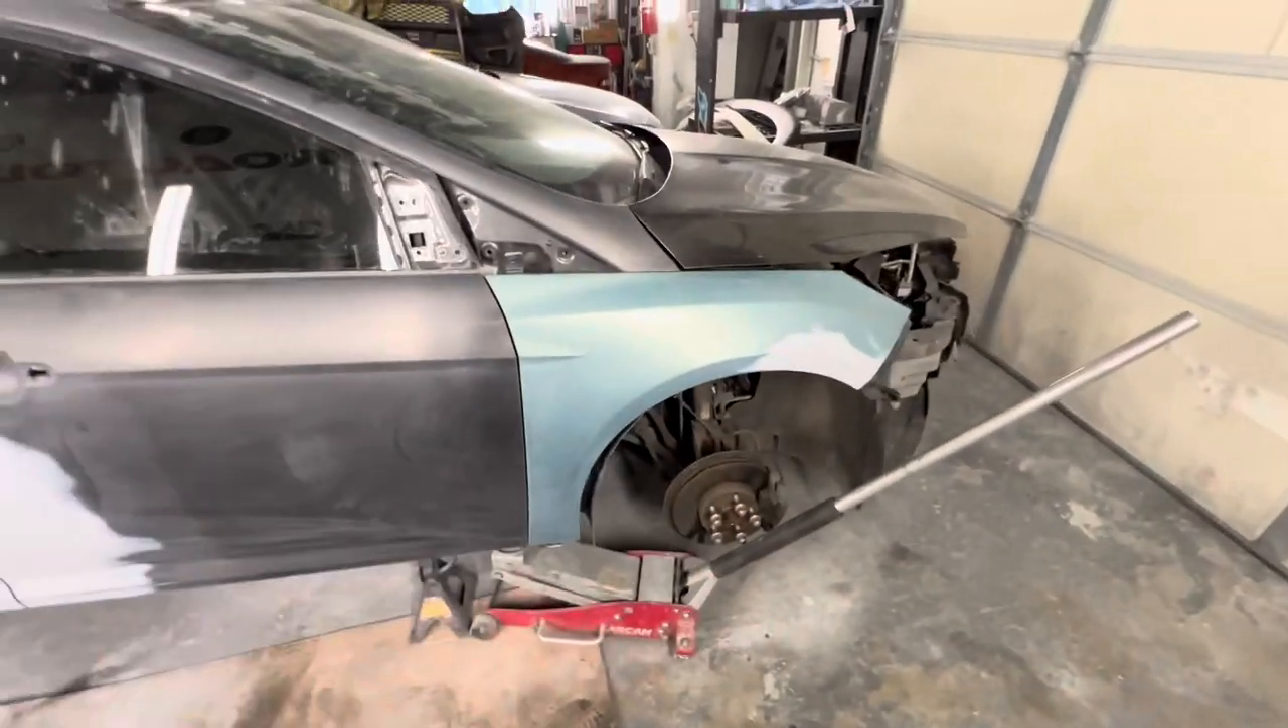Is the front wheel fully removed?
Yes.